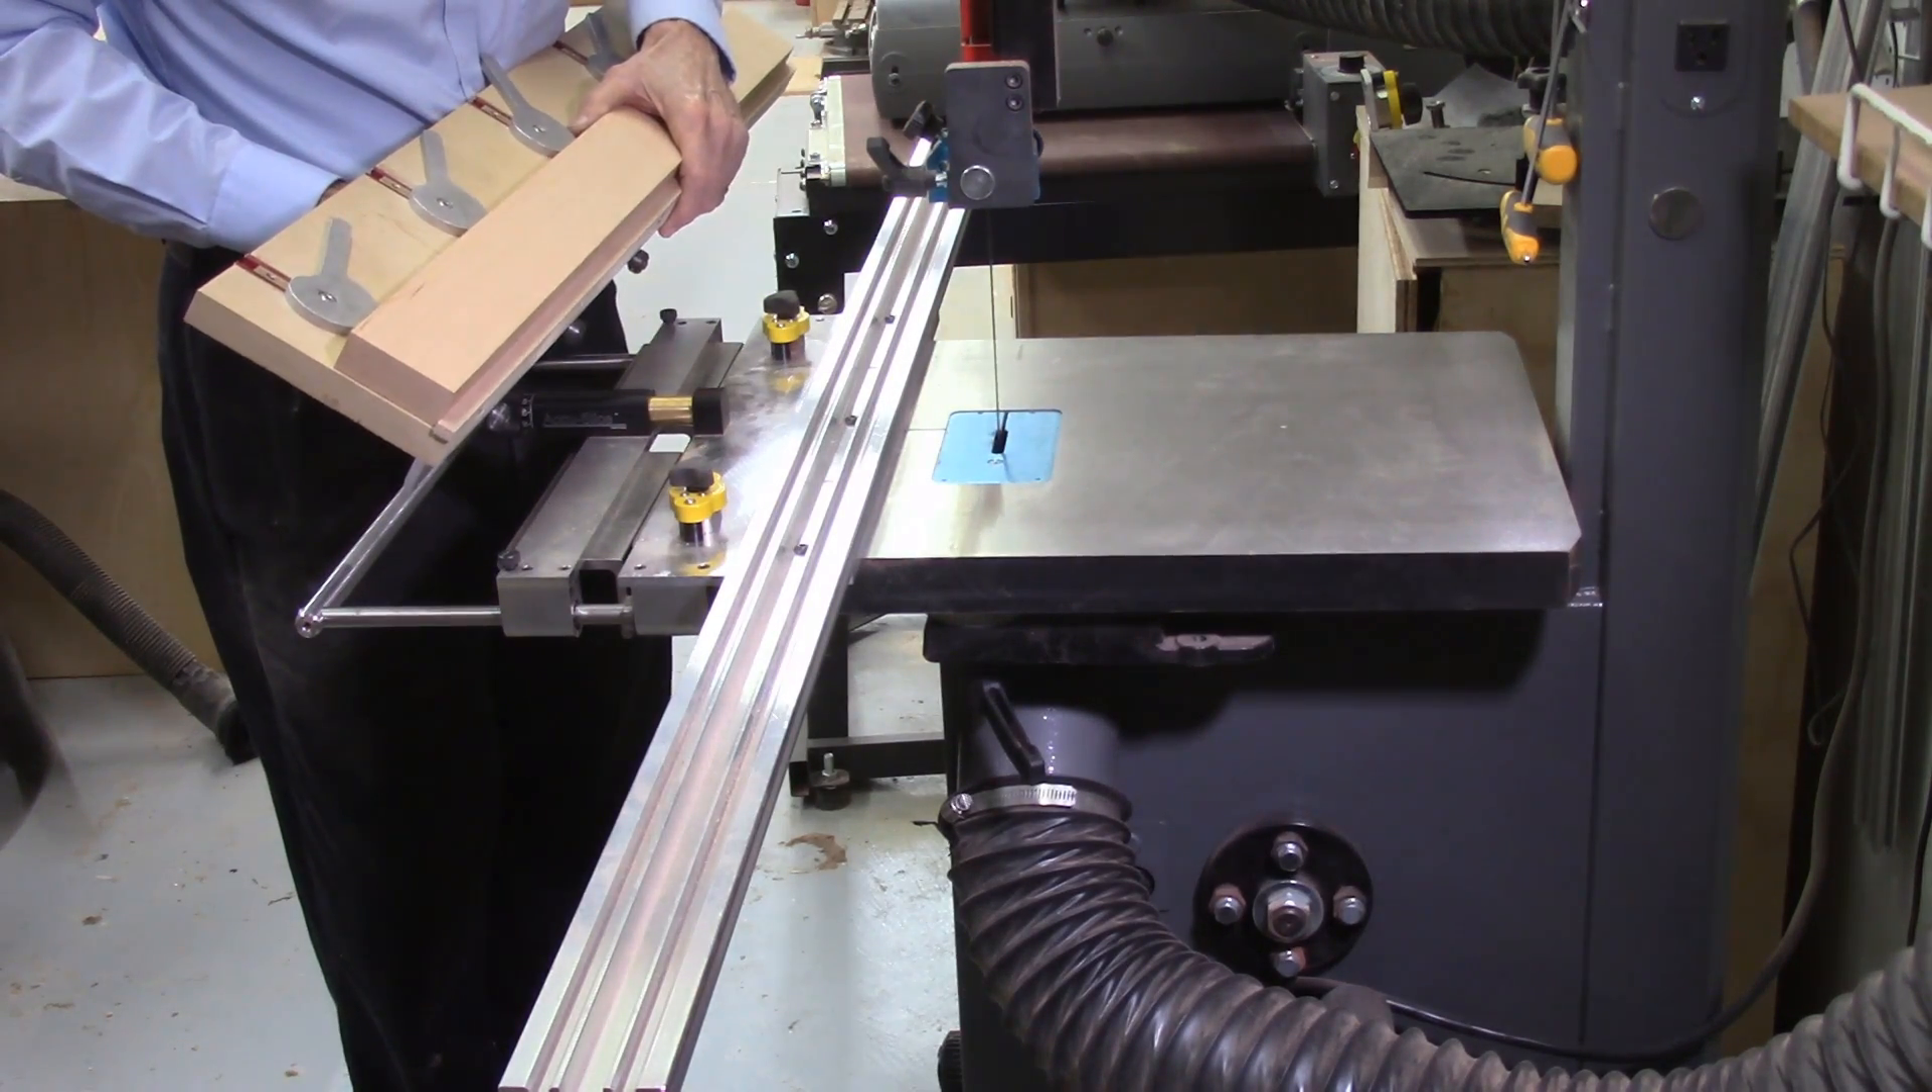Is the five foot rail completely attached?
Yes.